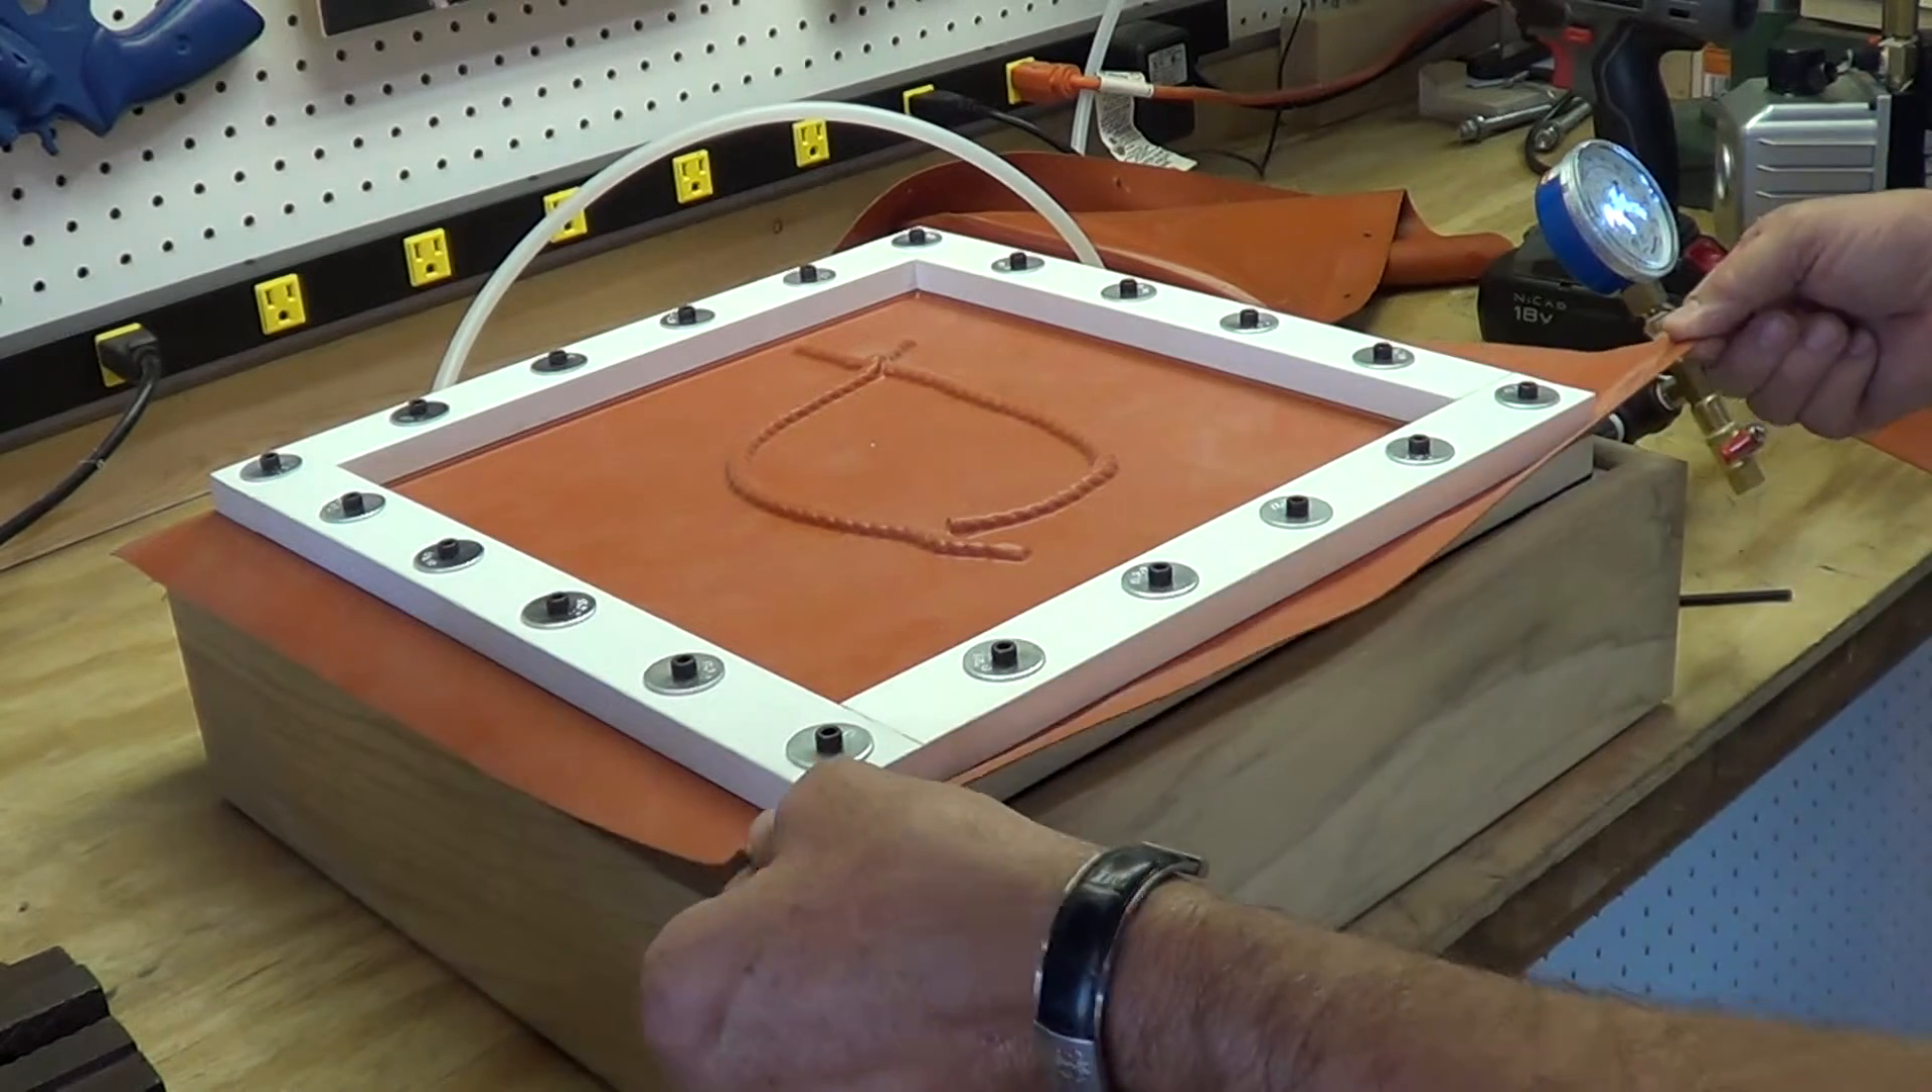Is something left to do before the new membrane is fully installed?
No.